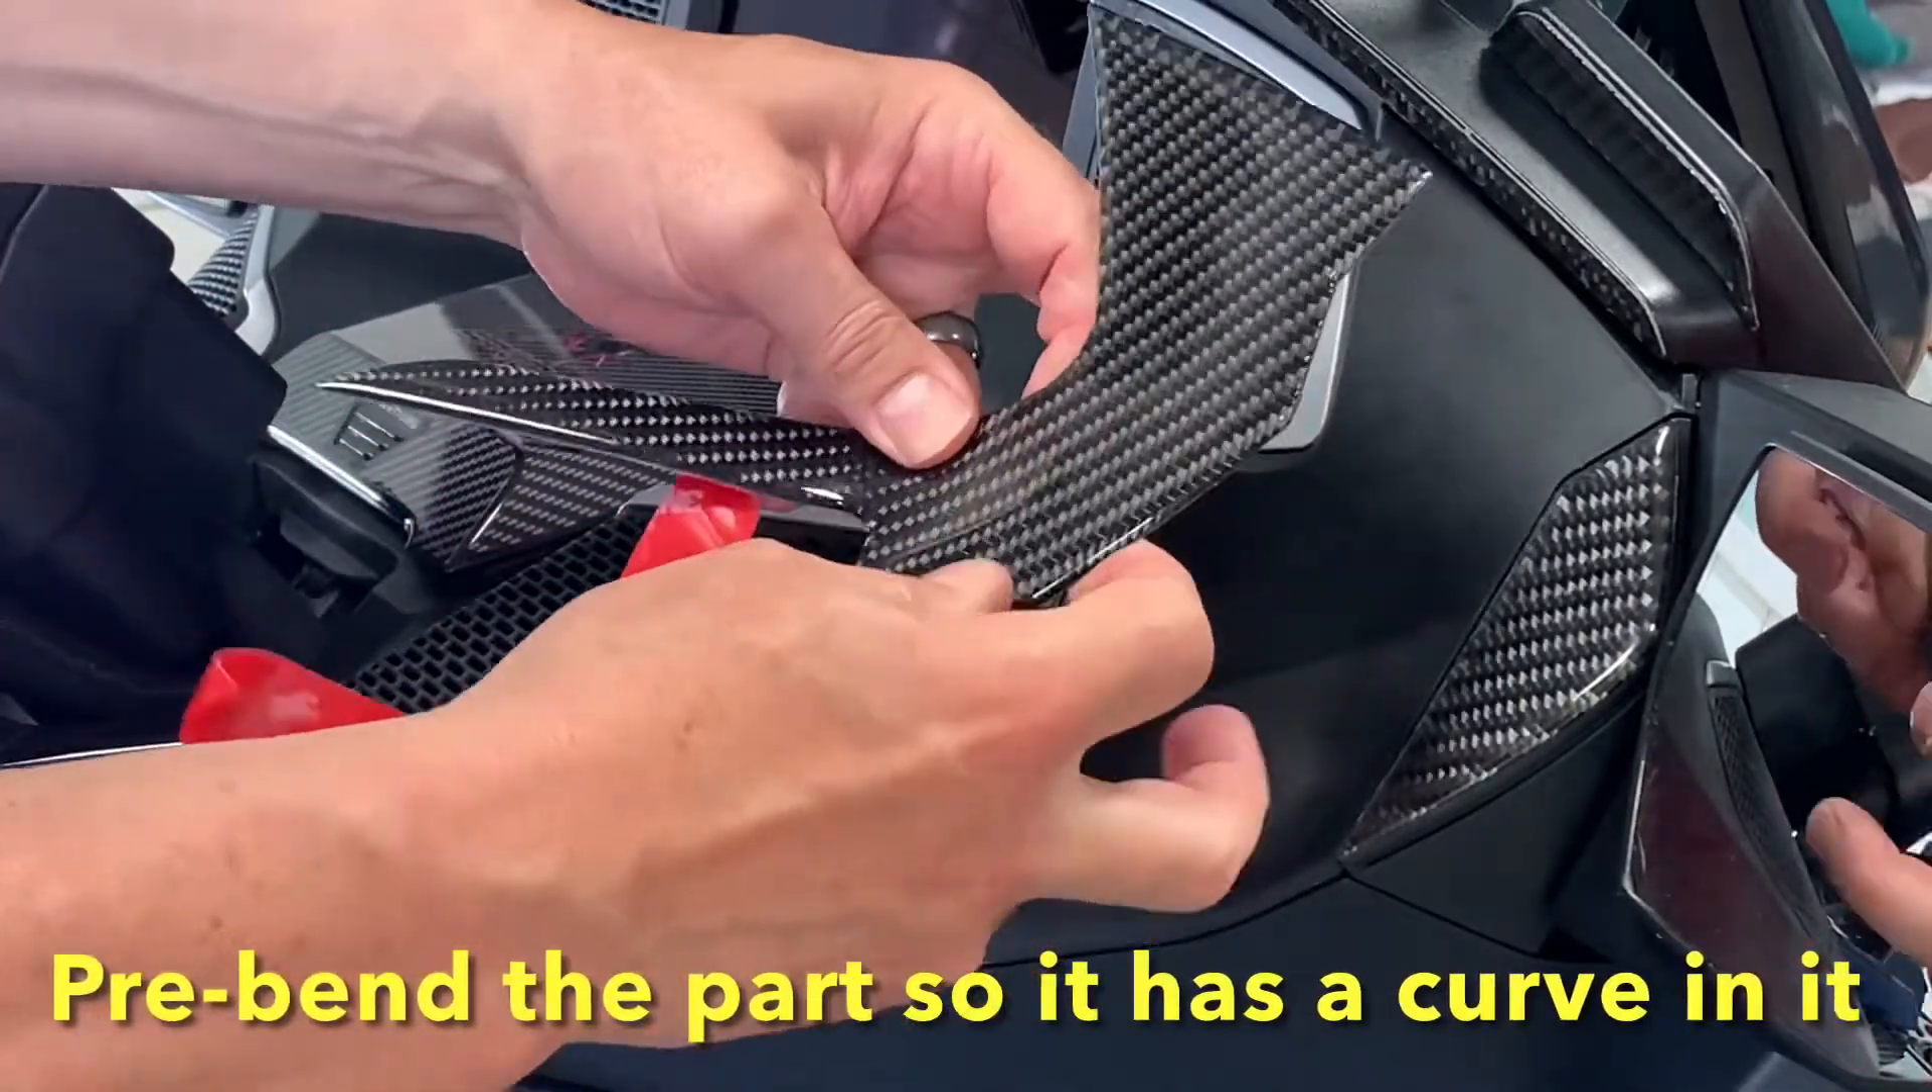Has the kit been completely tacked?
No.